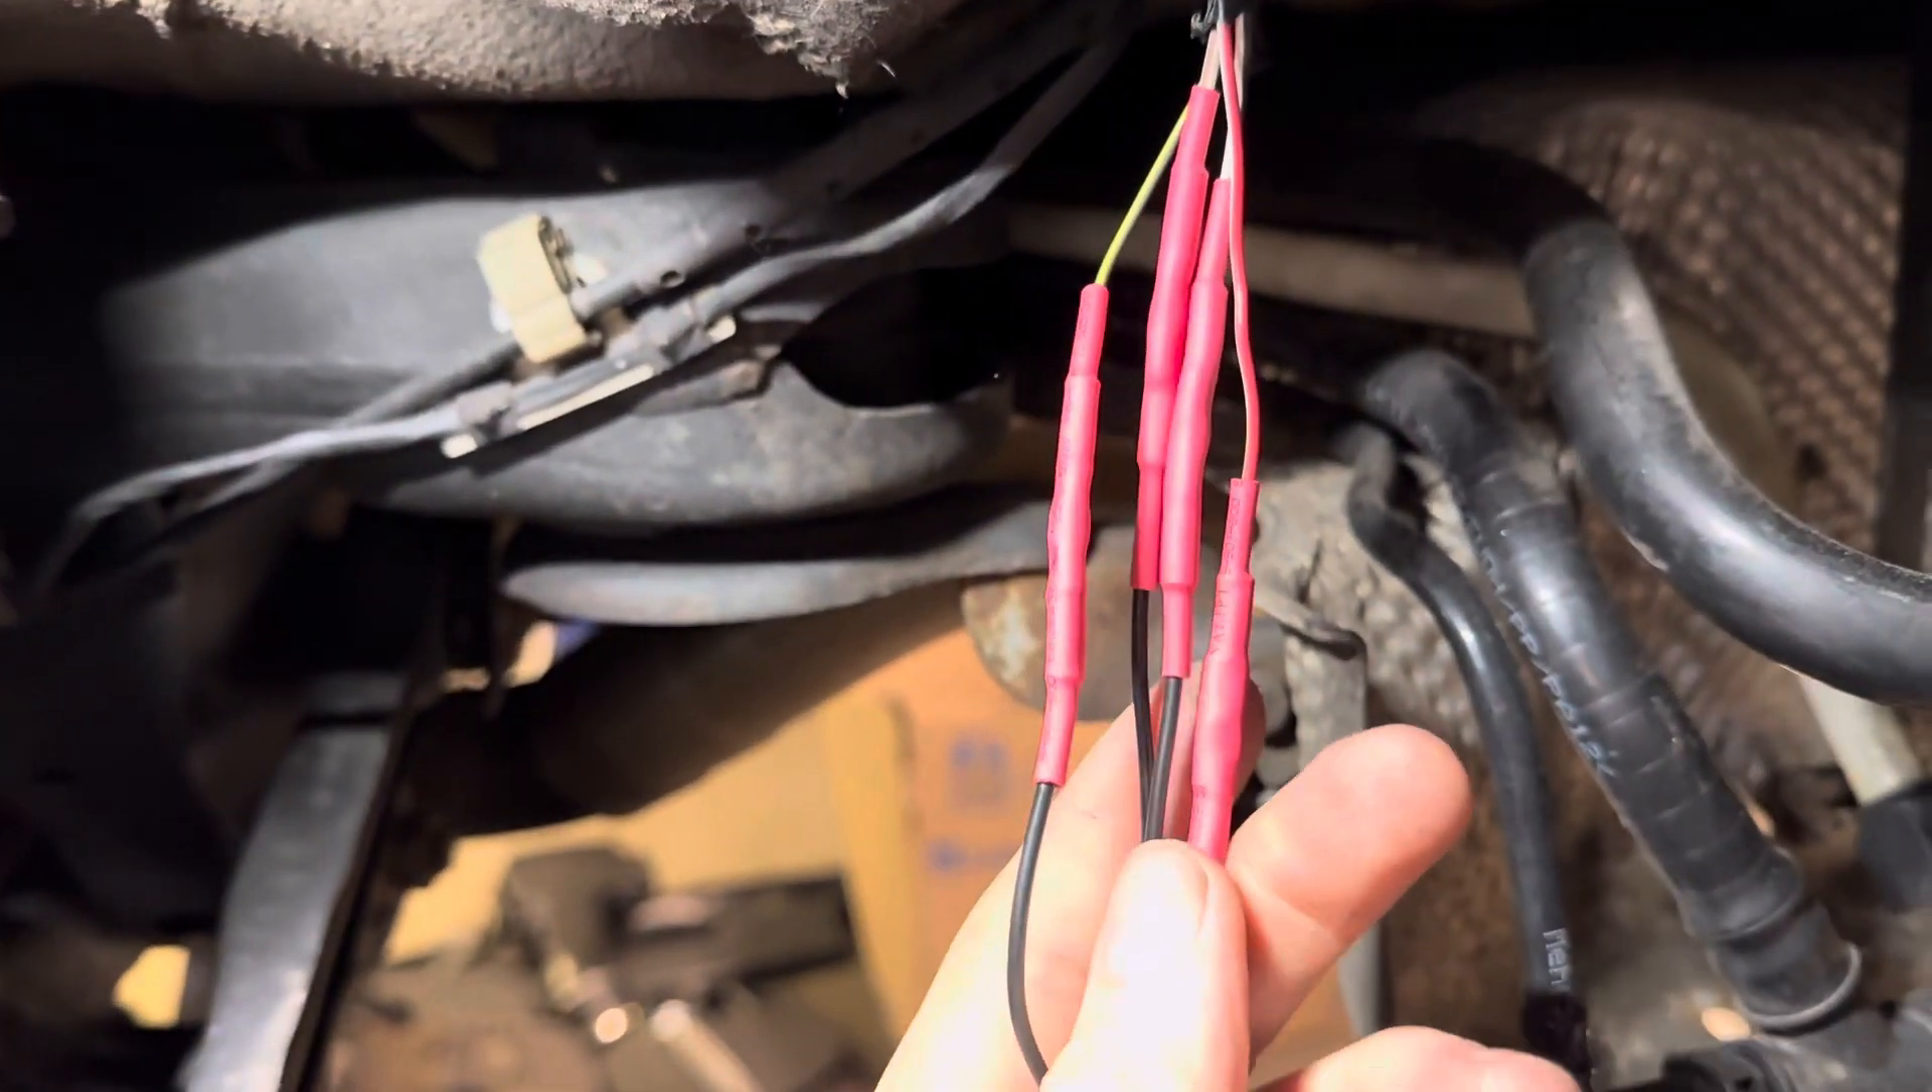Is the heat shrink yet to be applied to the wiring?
No.